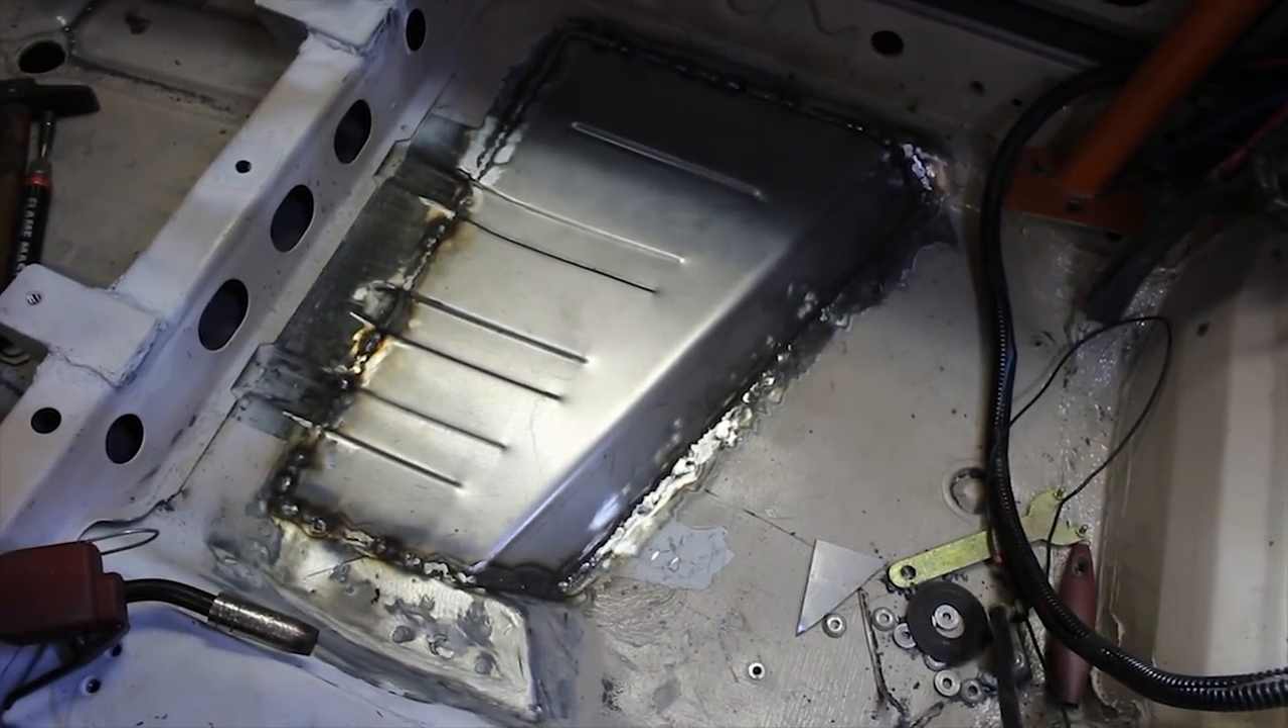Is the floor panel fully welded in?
Yes.